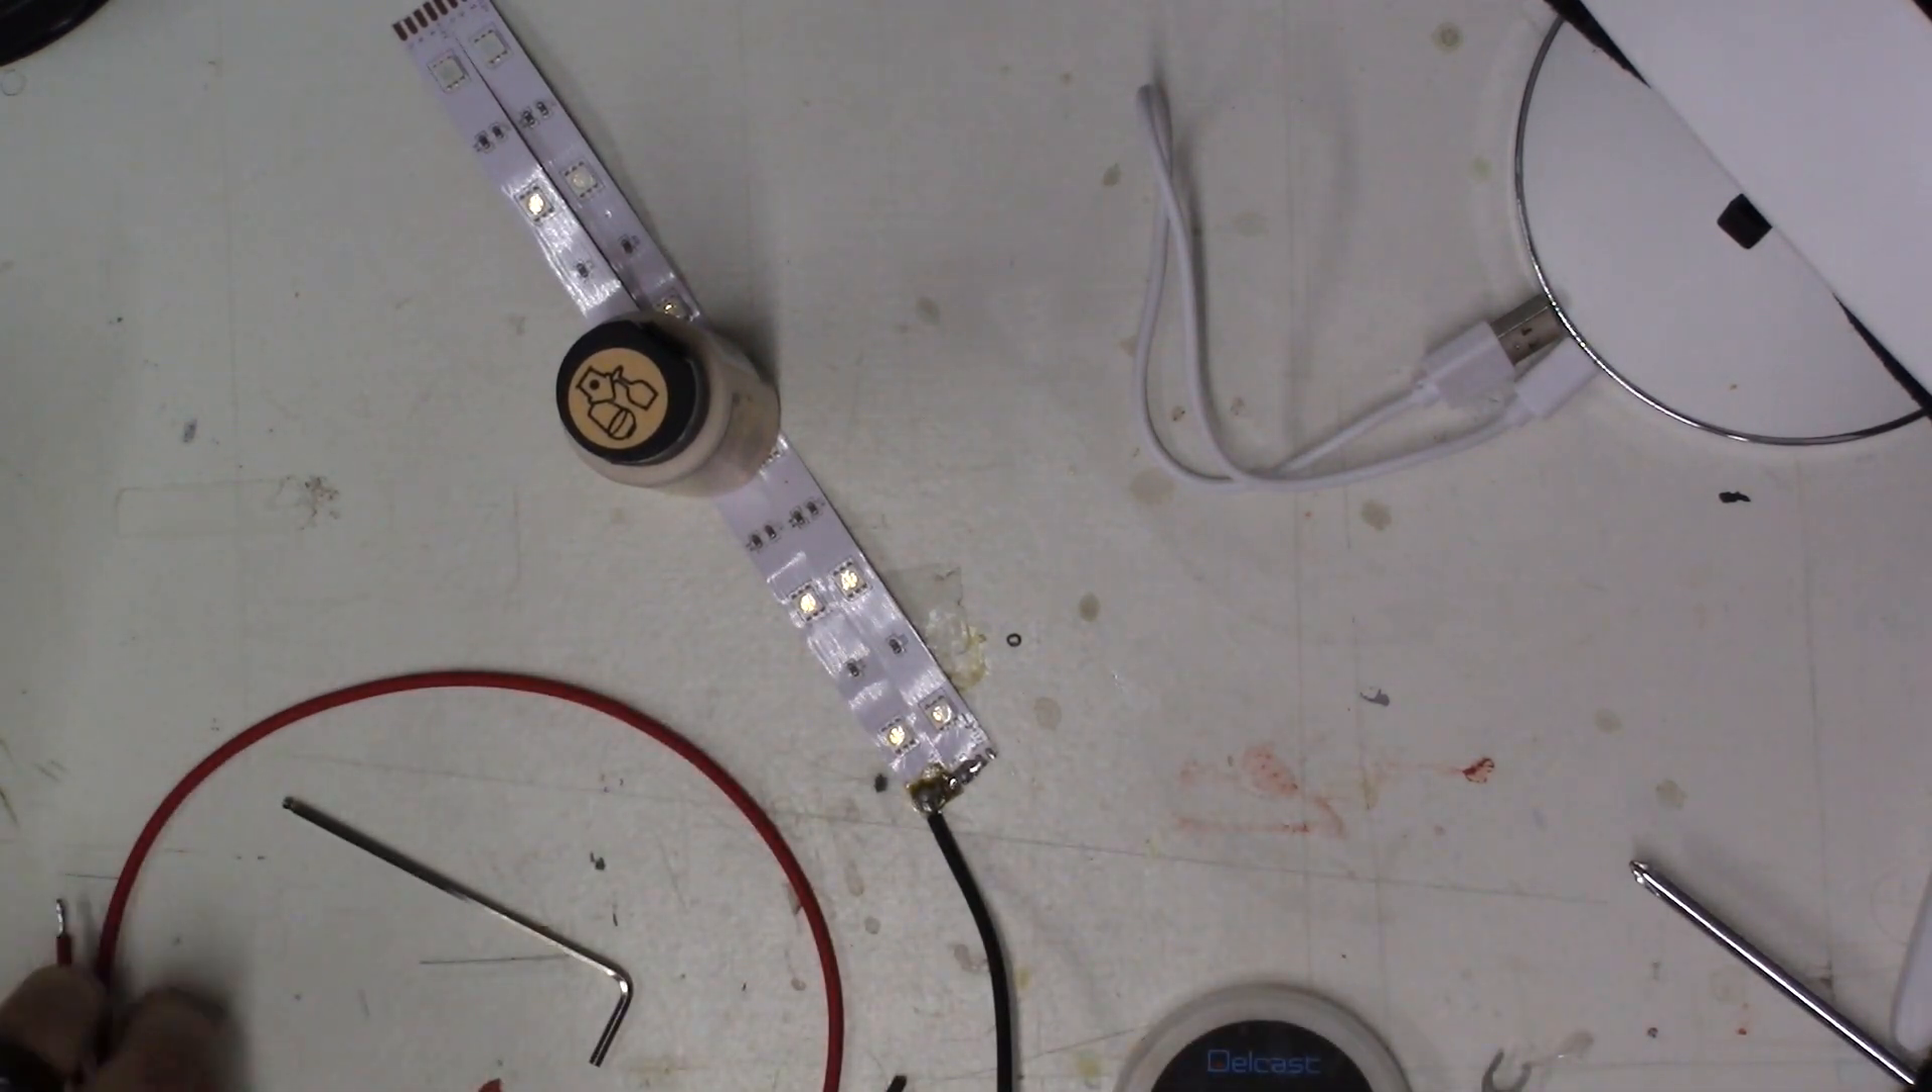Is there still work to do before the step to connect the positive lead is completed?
Yes.